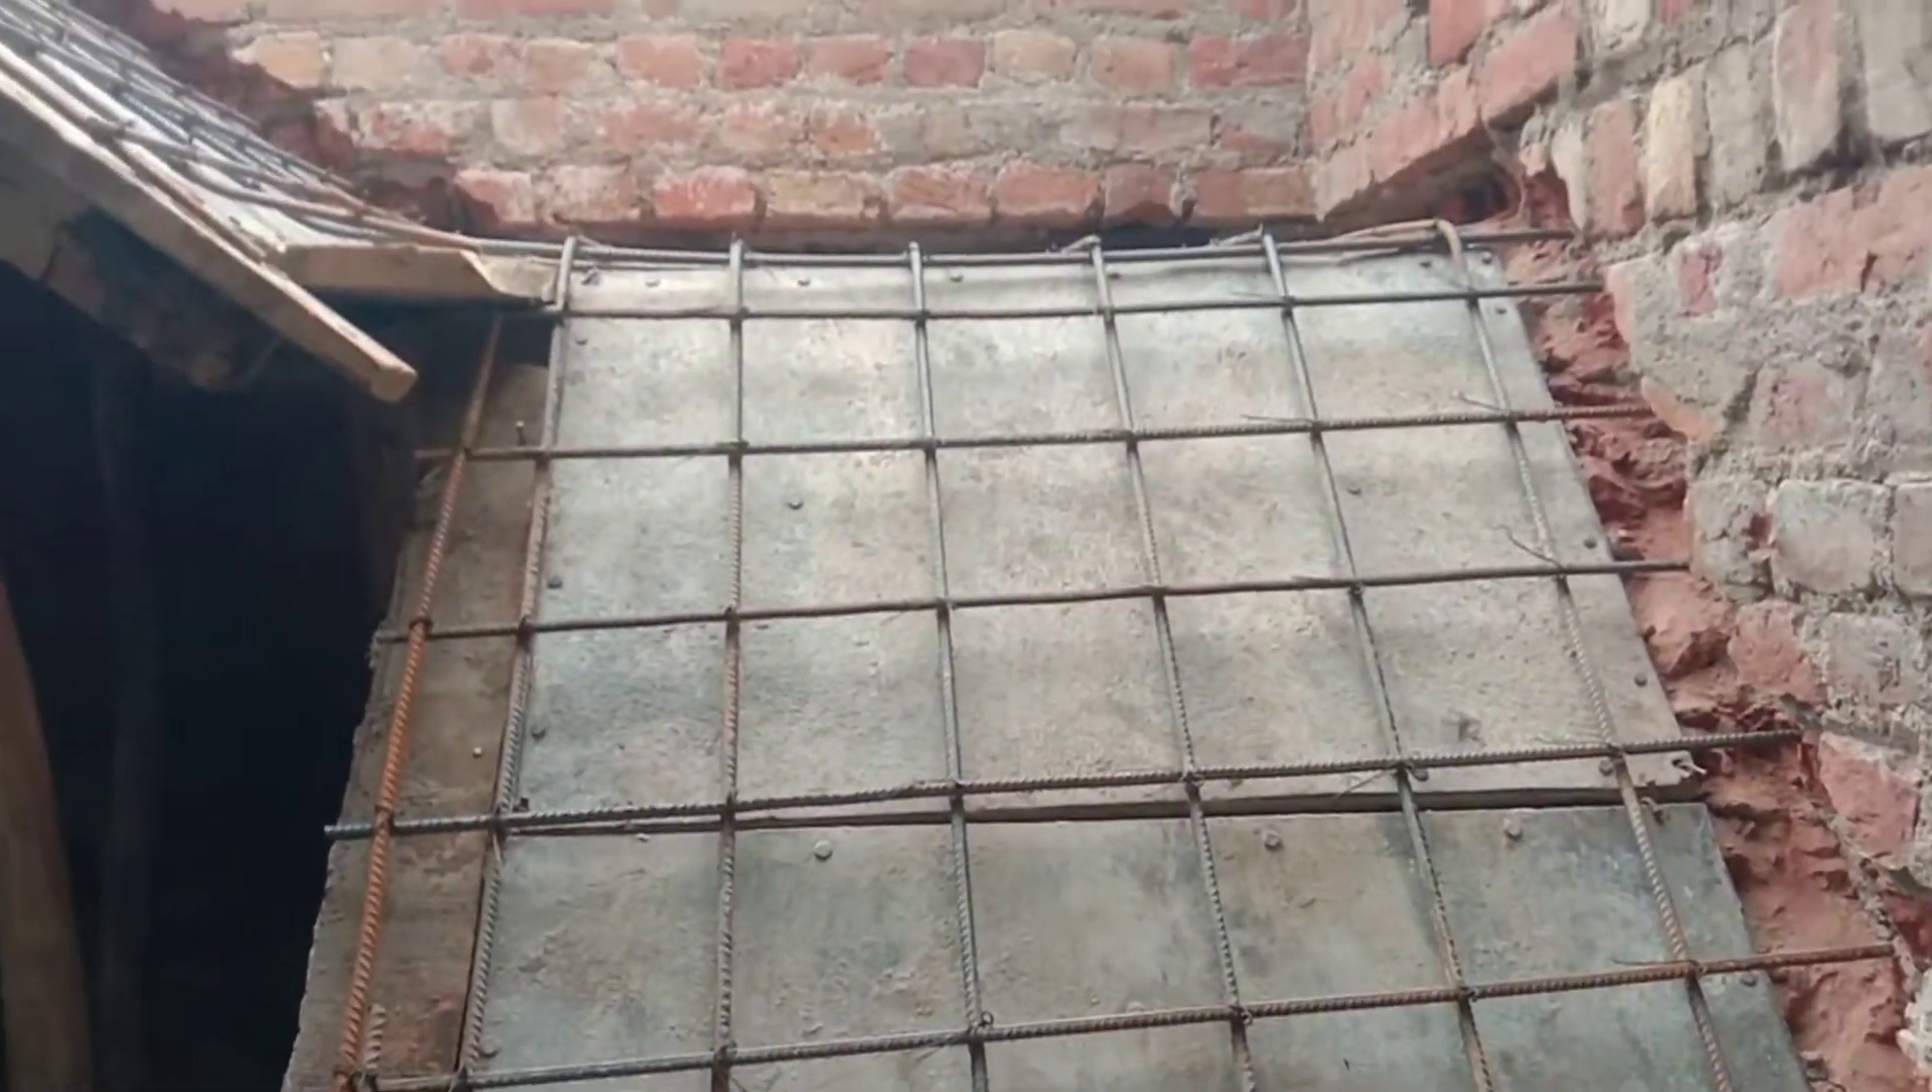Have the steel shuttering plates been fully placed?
Yes.